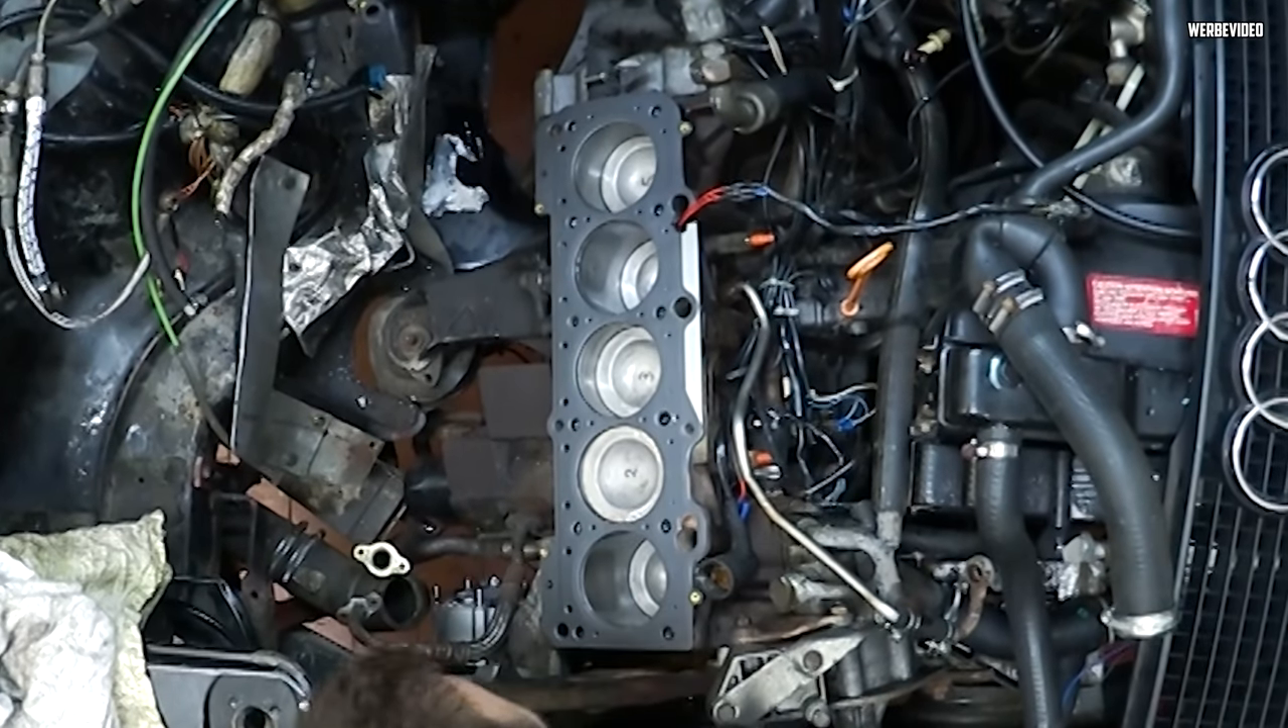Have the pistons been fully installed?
Yes.